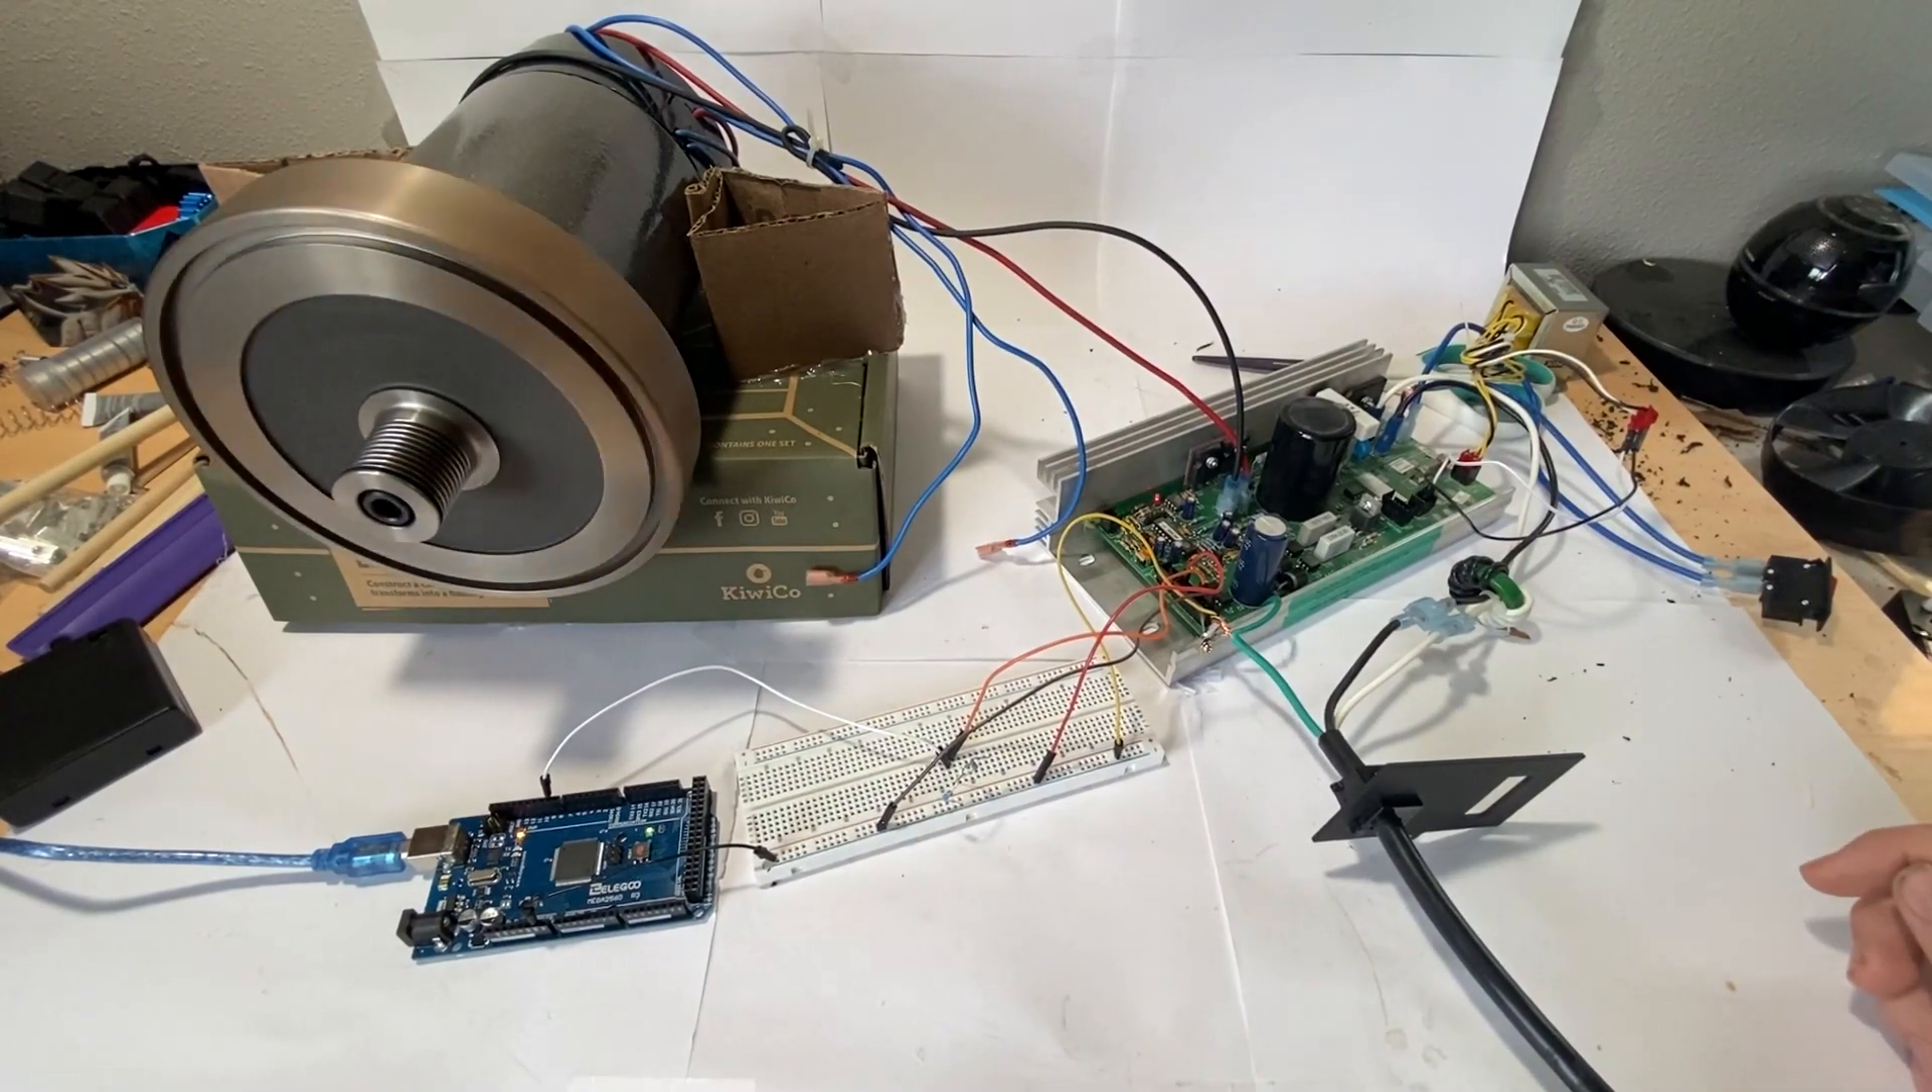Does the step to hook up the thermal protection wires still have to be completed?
Yes.